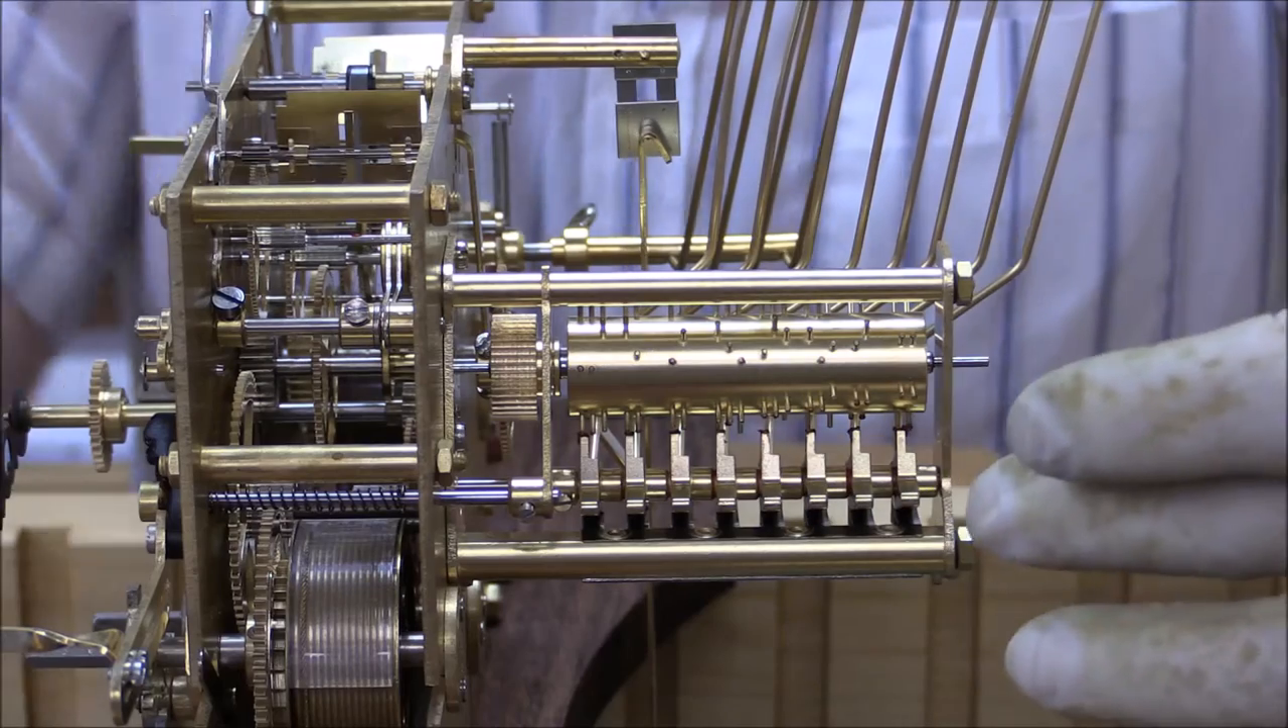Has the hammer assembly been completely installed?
Yes.